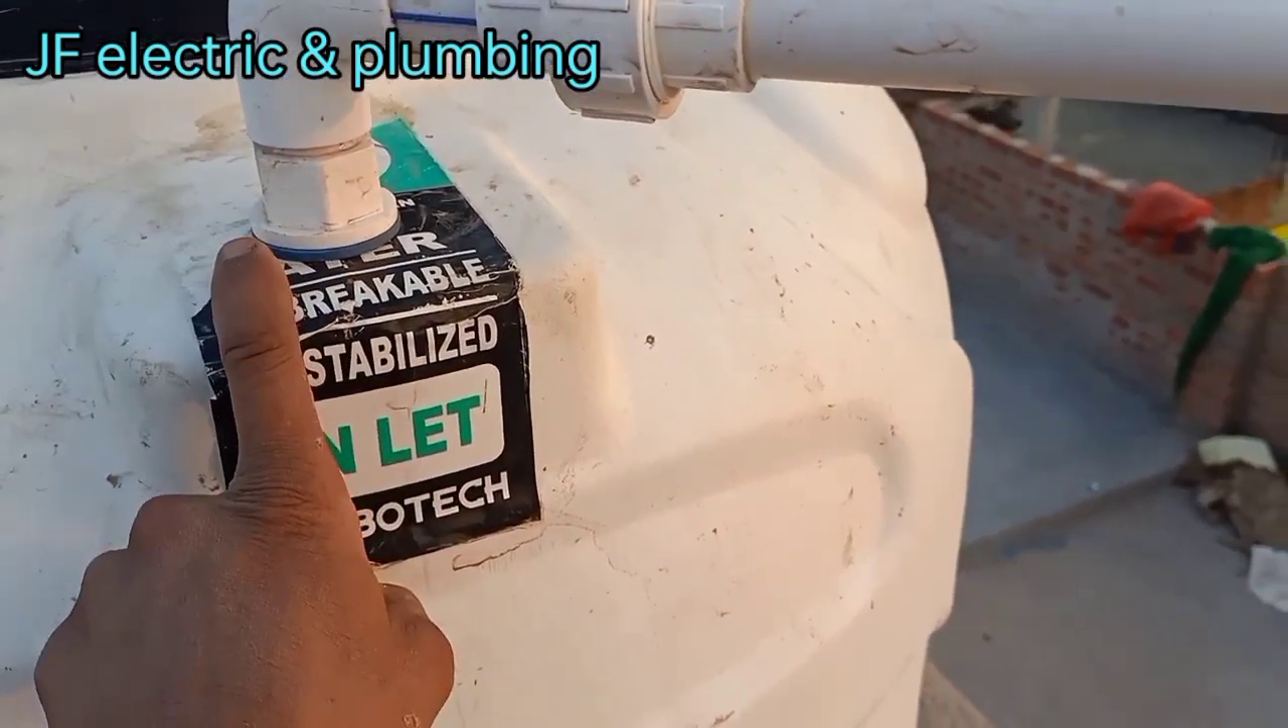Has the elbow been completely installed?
Yes.